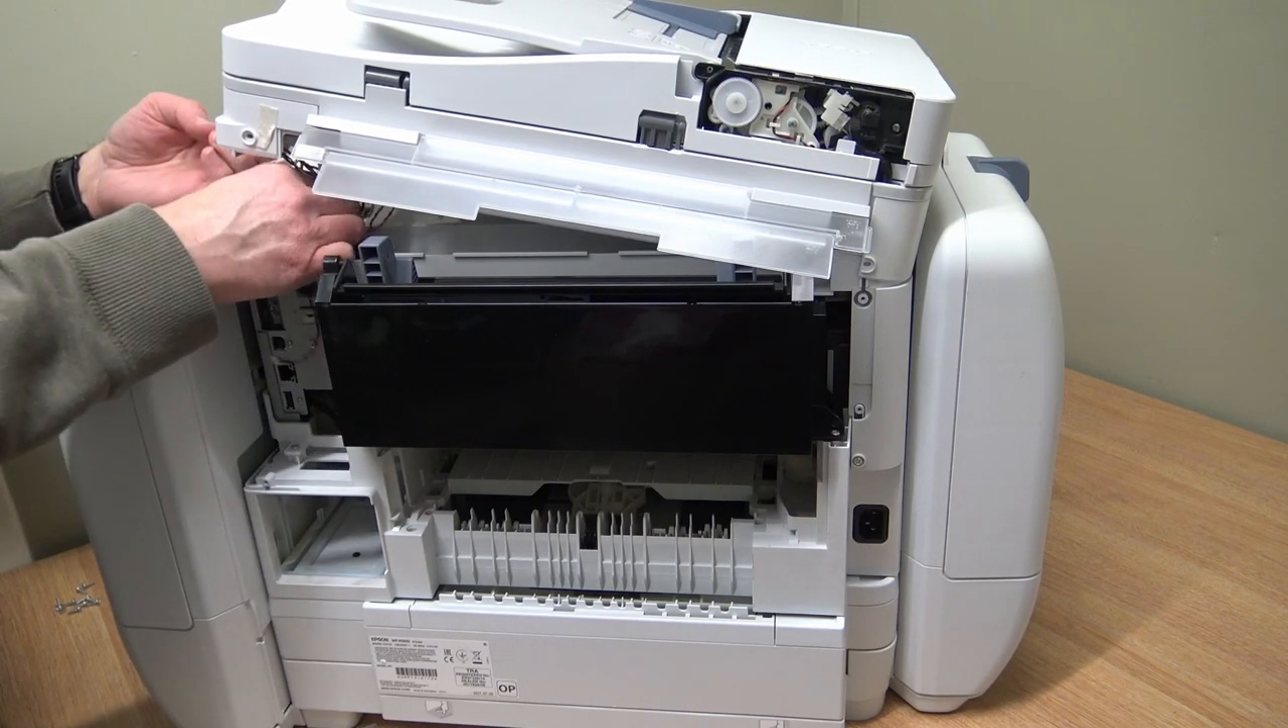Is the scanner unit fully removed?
No.